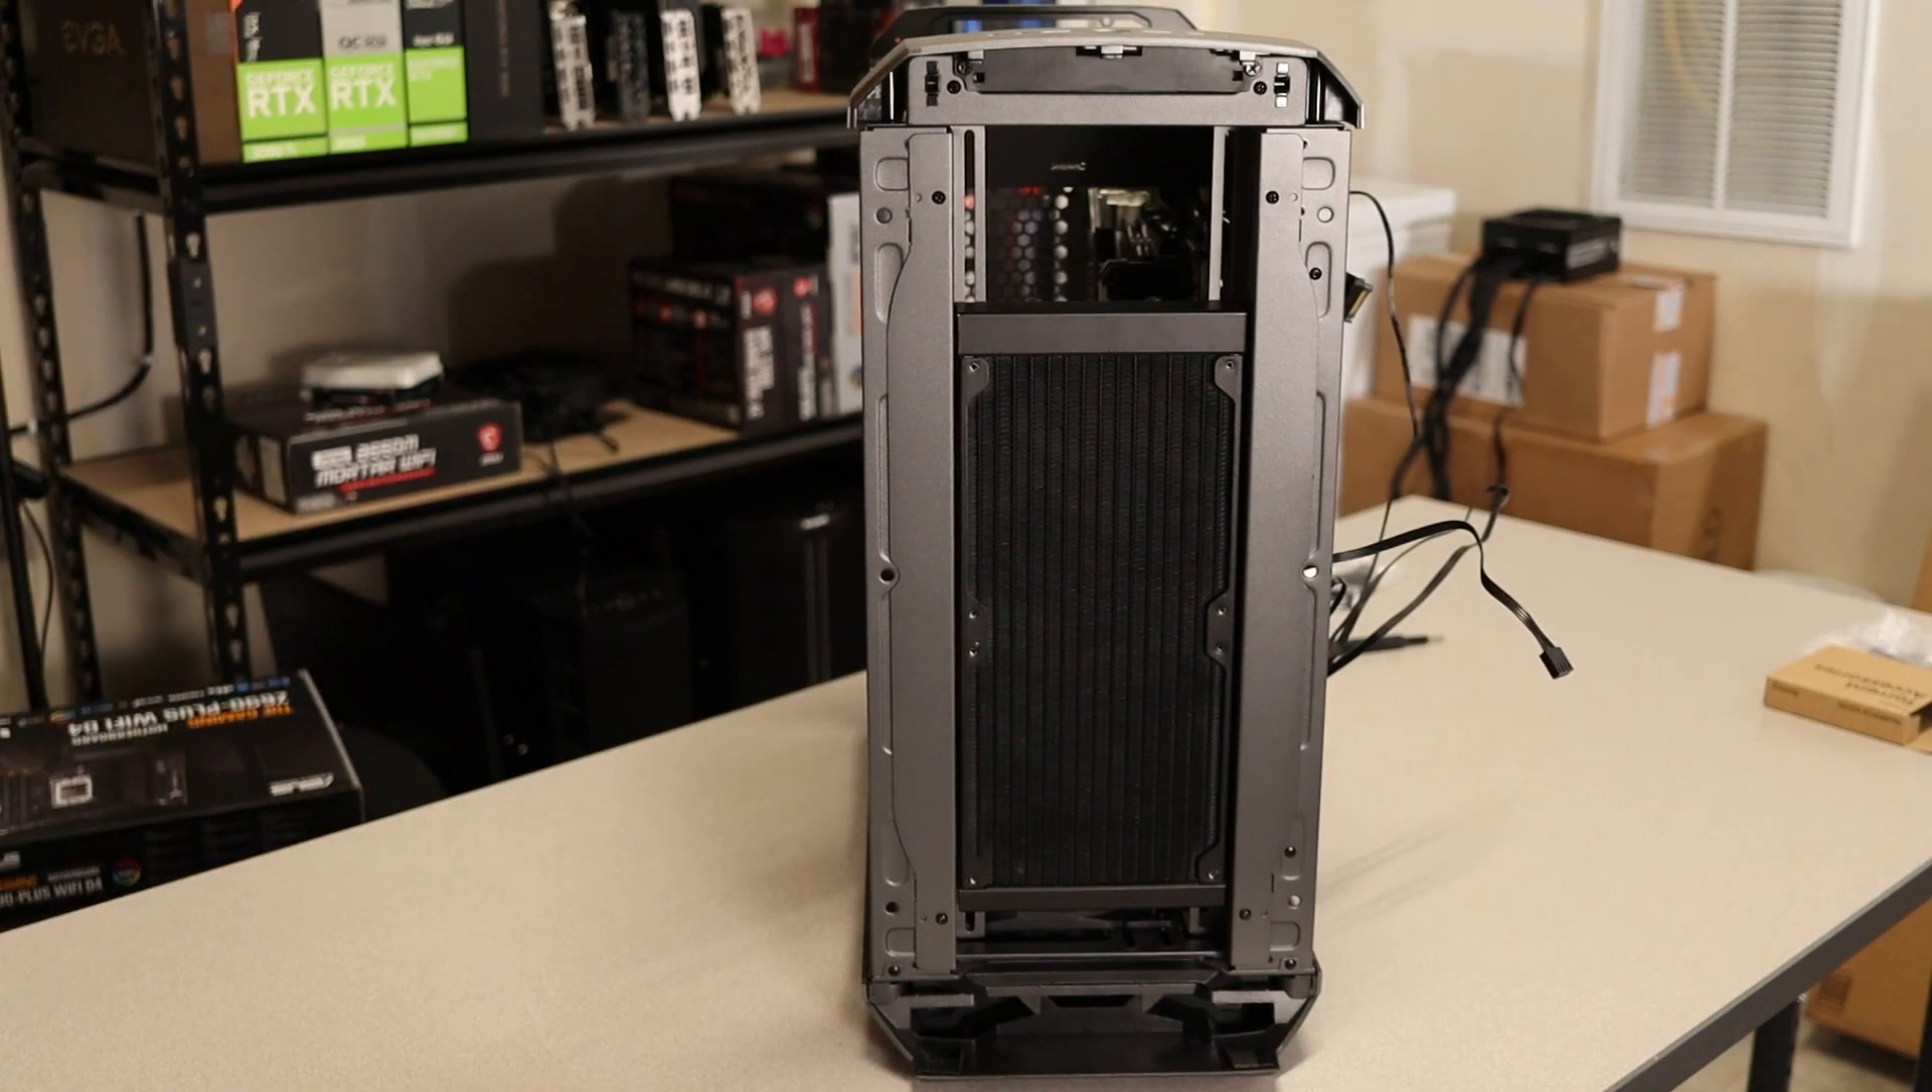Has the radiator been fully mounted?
Yes.